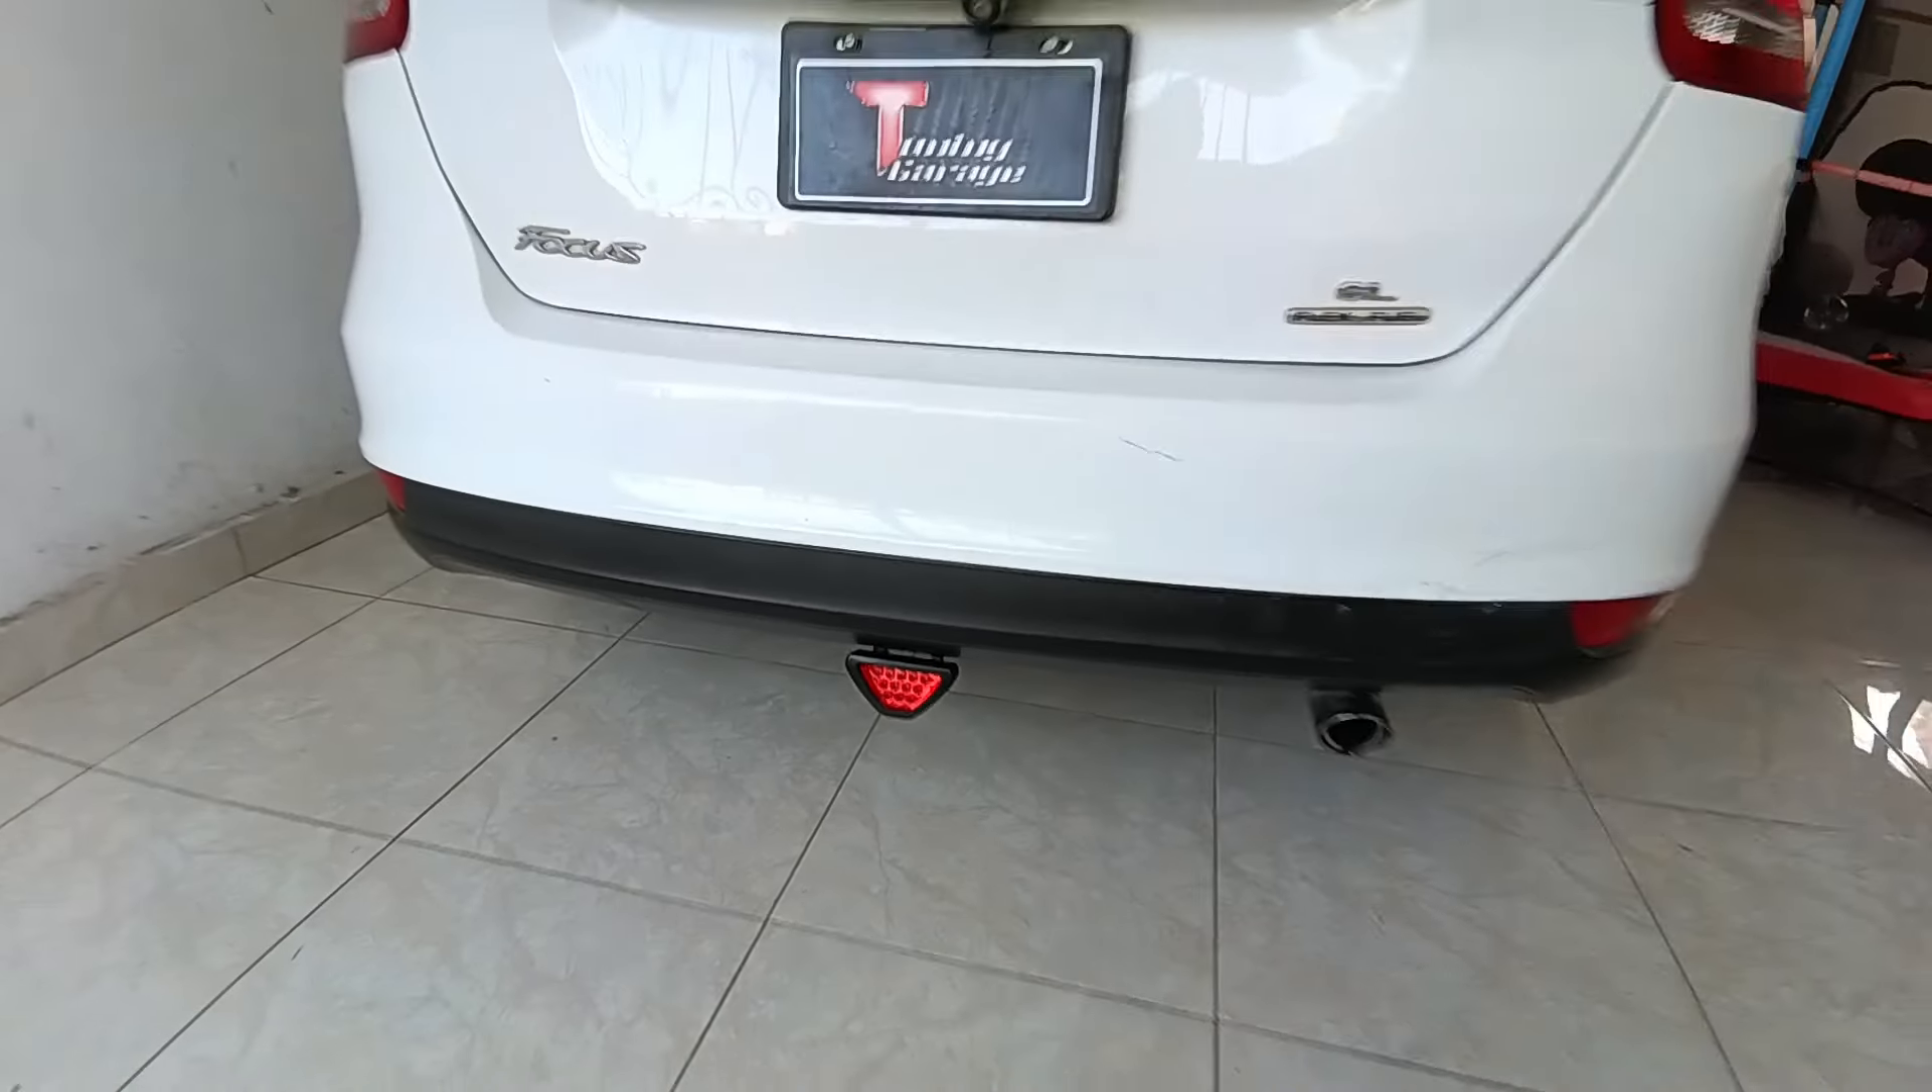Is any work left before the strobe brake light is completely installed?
No.